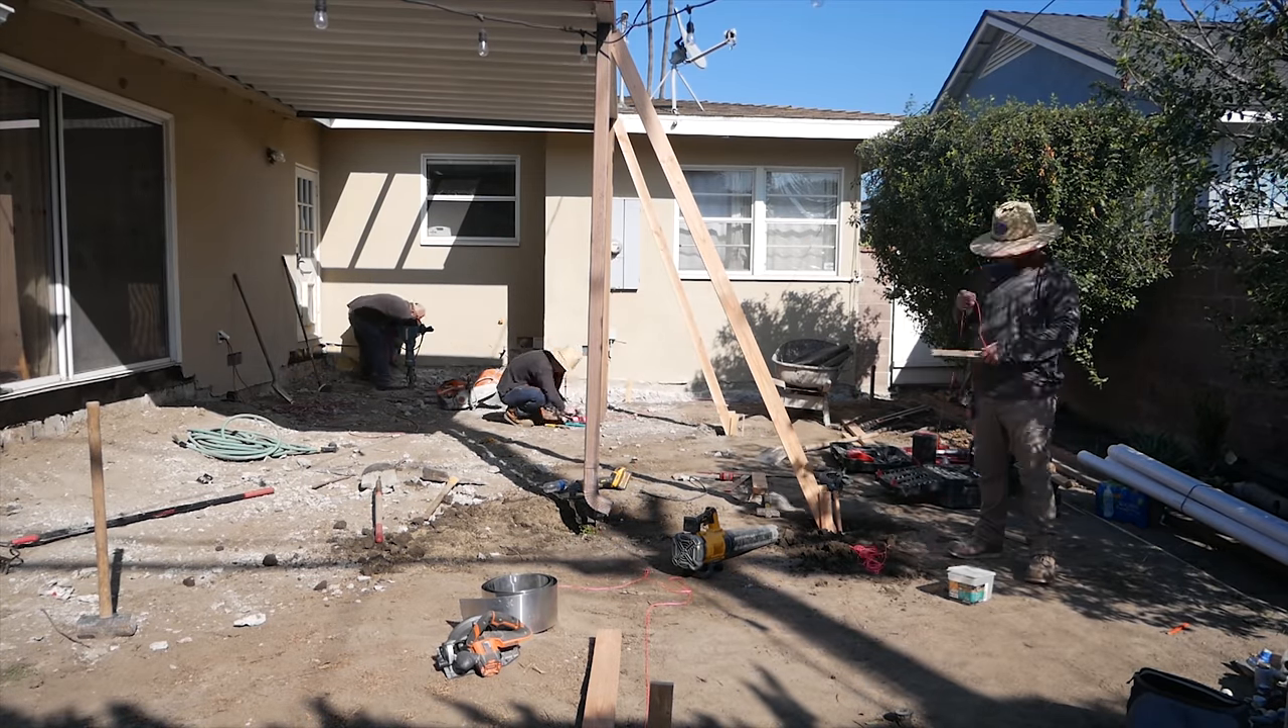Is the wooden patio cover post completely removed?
No.